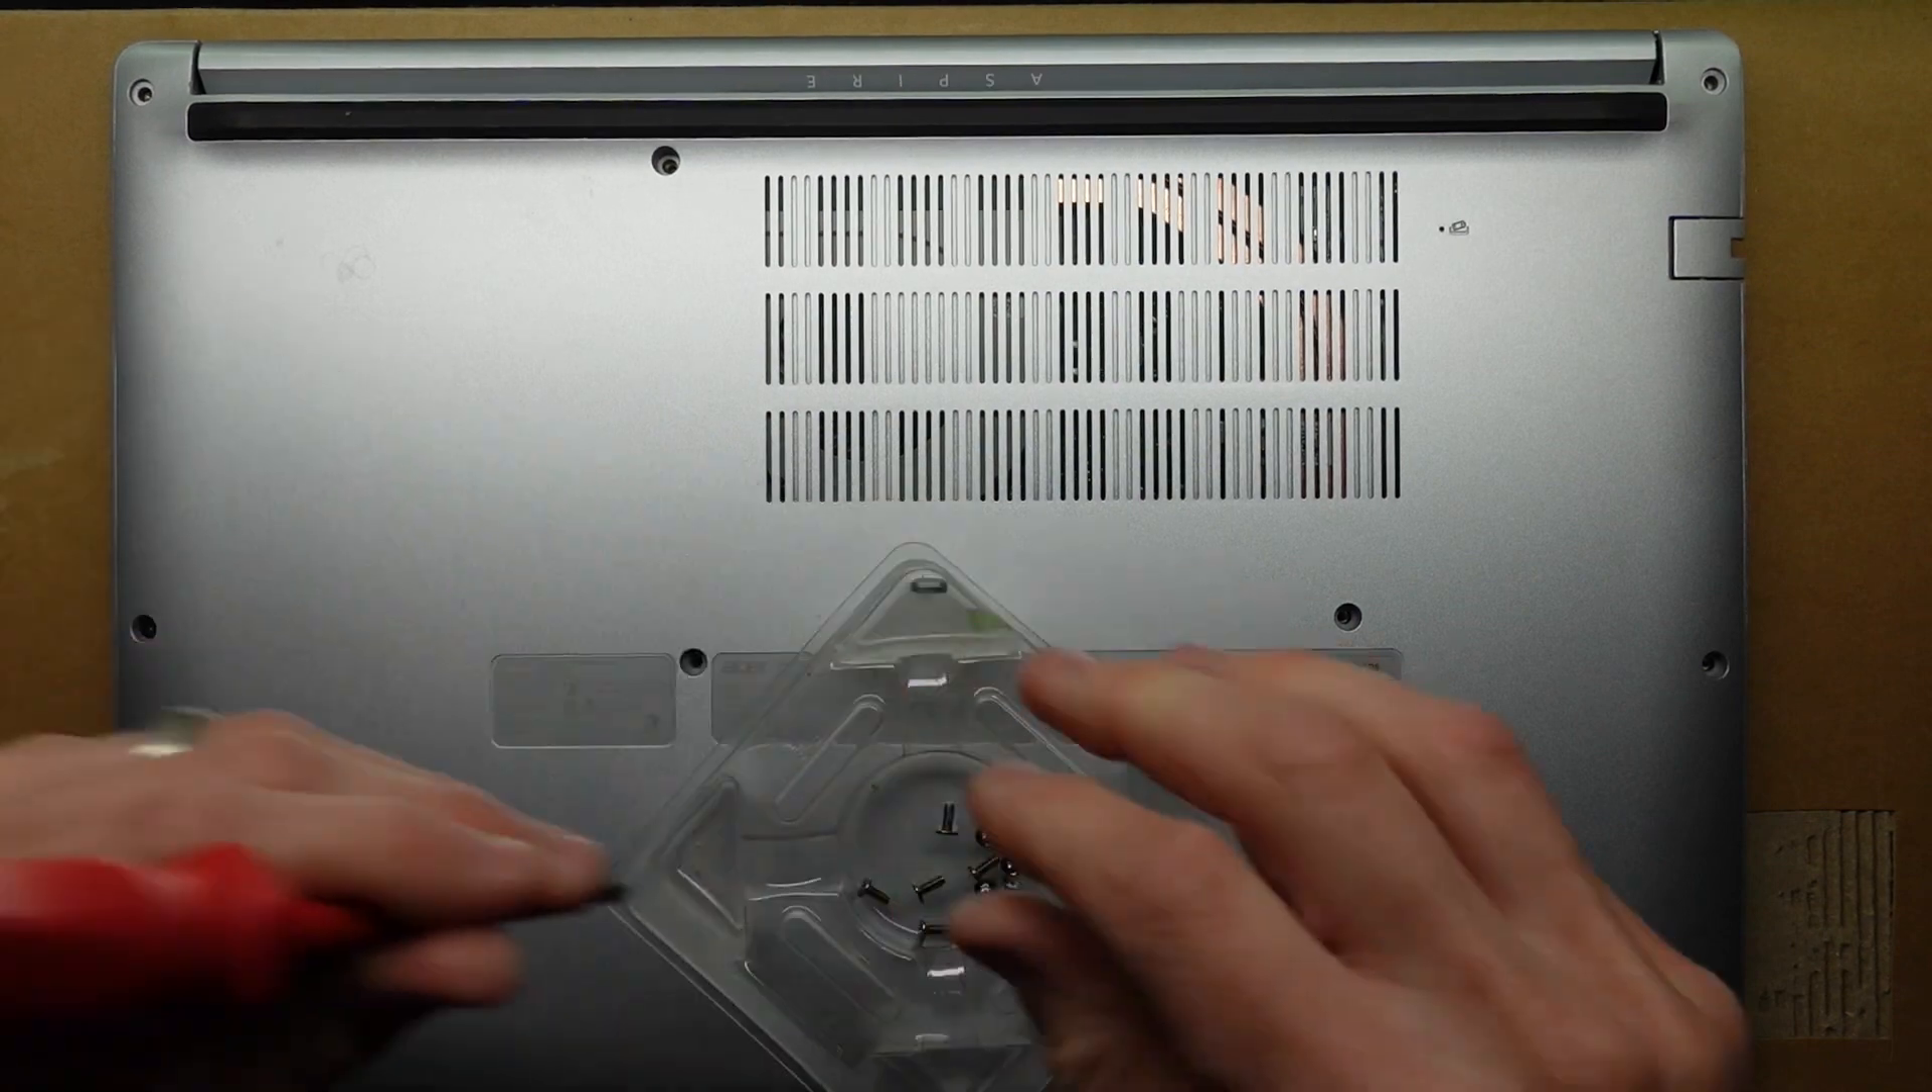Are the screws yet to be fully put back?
Yes.